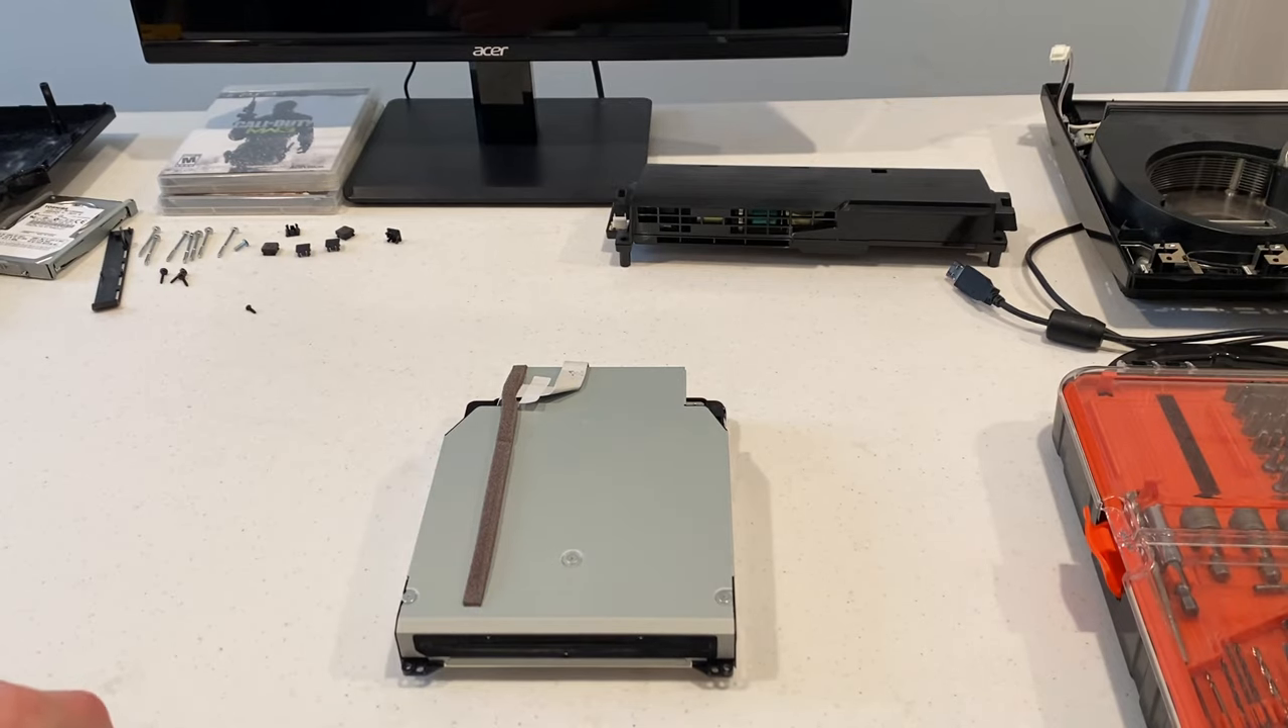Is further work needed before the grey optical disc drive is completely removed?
No.